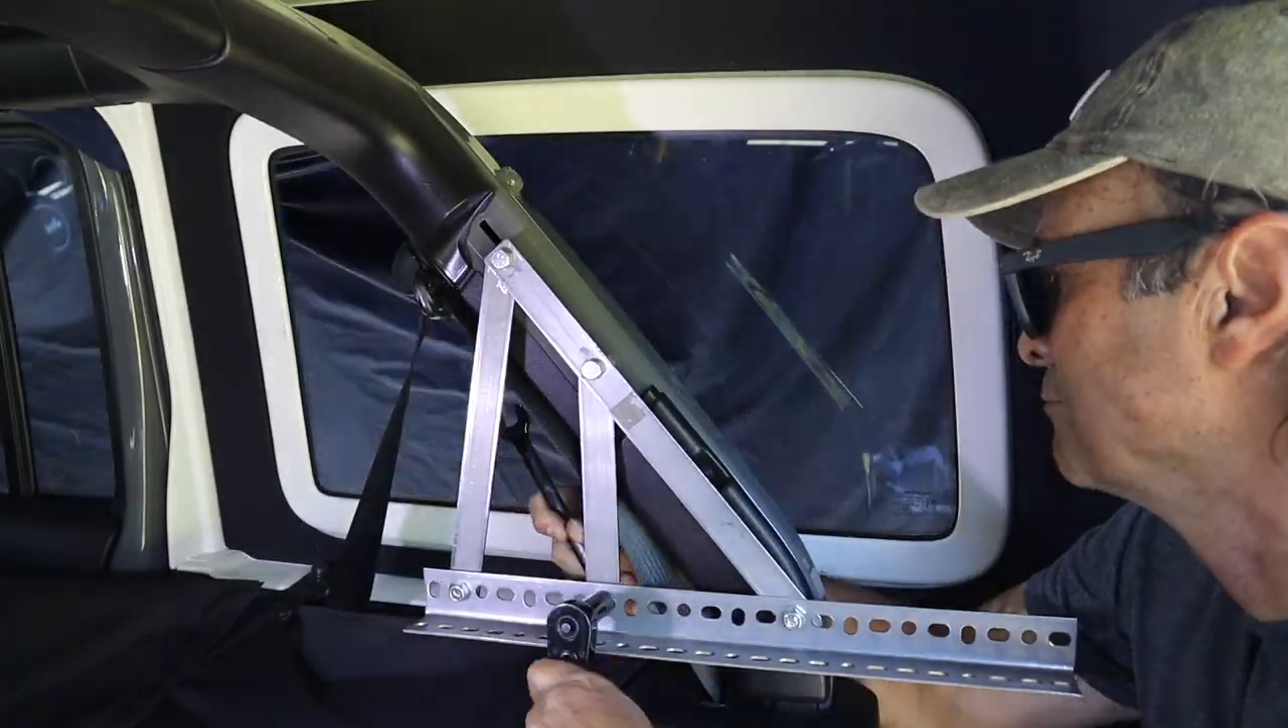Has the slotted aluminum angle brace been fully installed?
No.